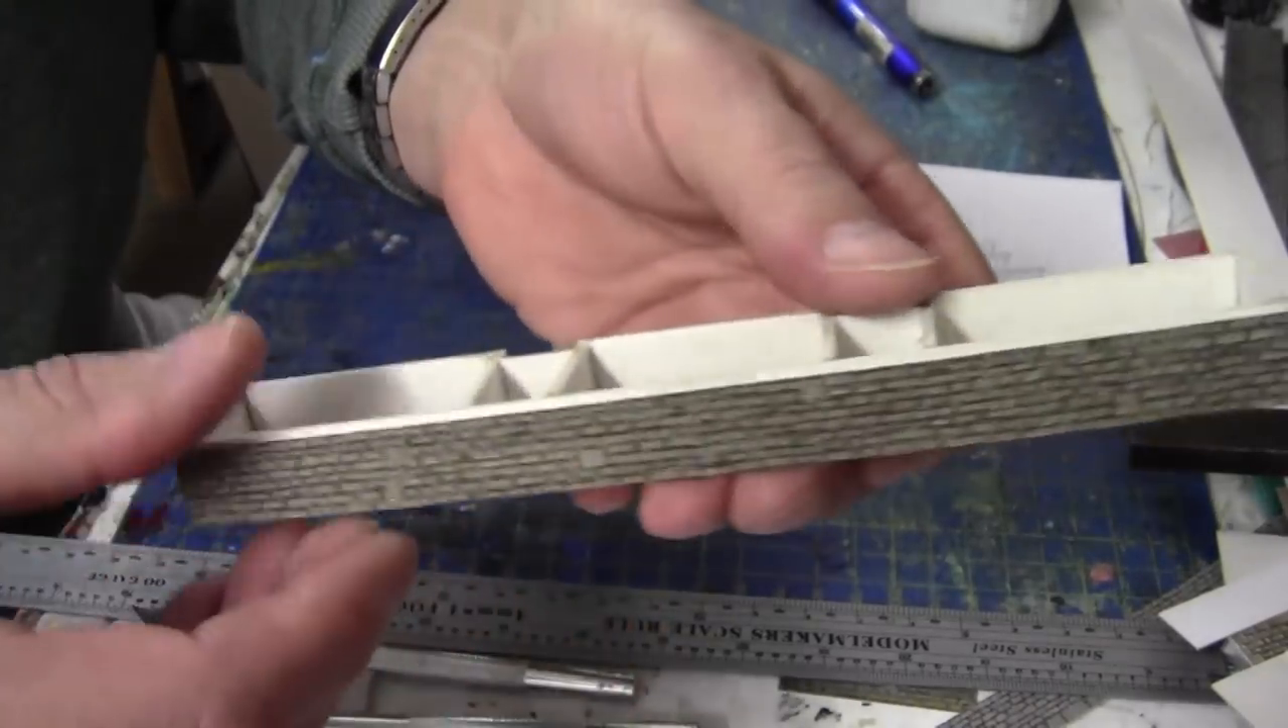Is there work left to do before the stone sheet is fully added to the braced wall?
No.